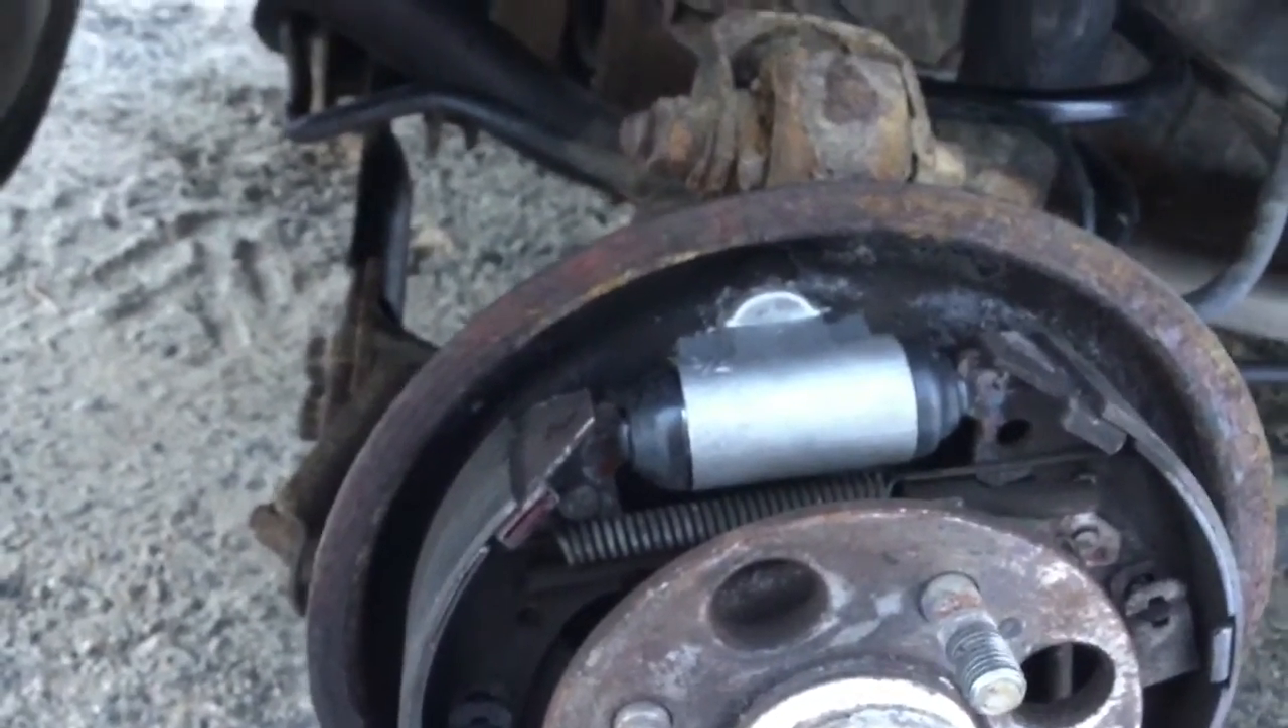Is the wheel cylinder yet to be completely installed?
No.